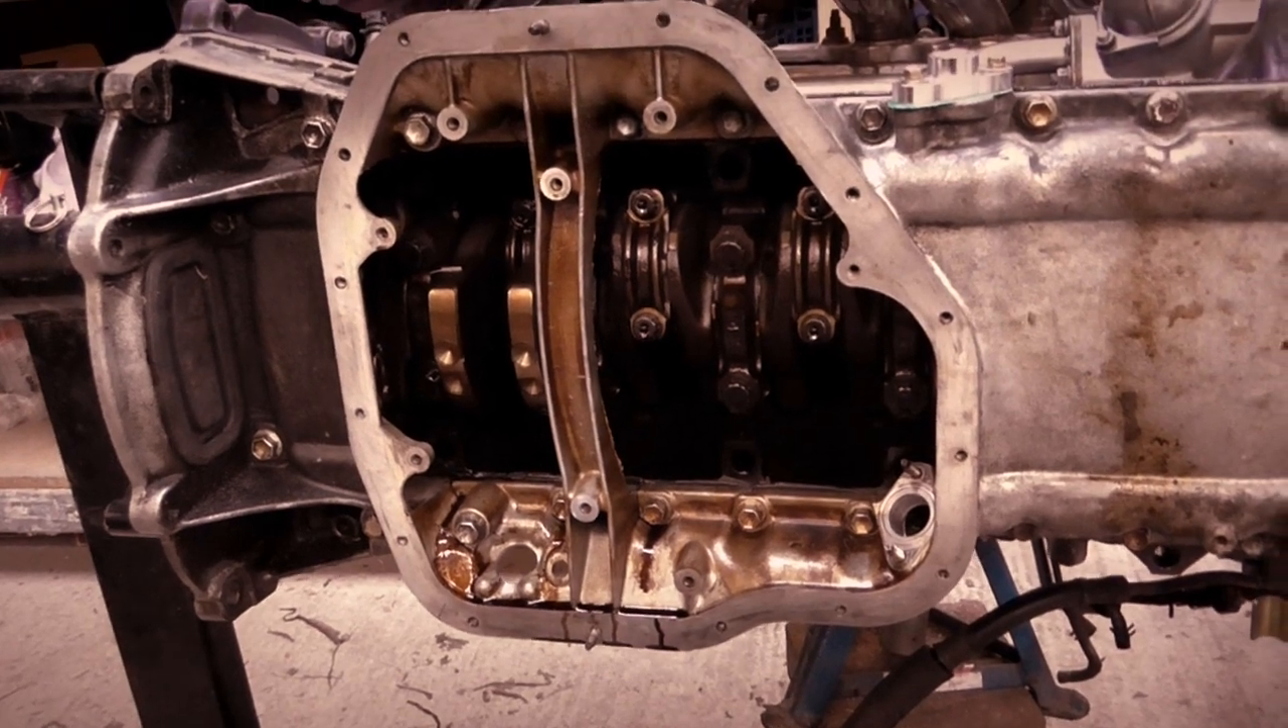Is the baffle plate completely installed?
No.